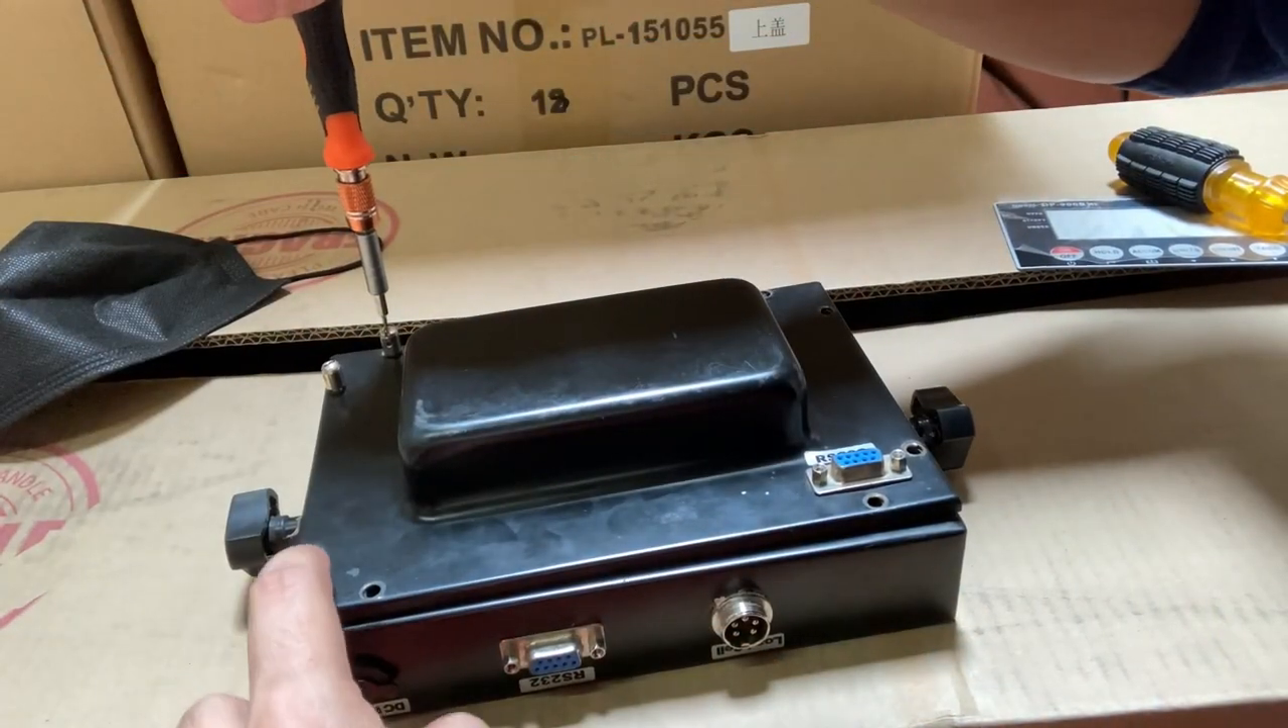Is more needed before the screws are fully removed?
Yes.